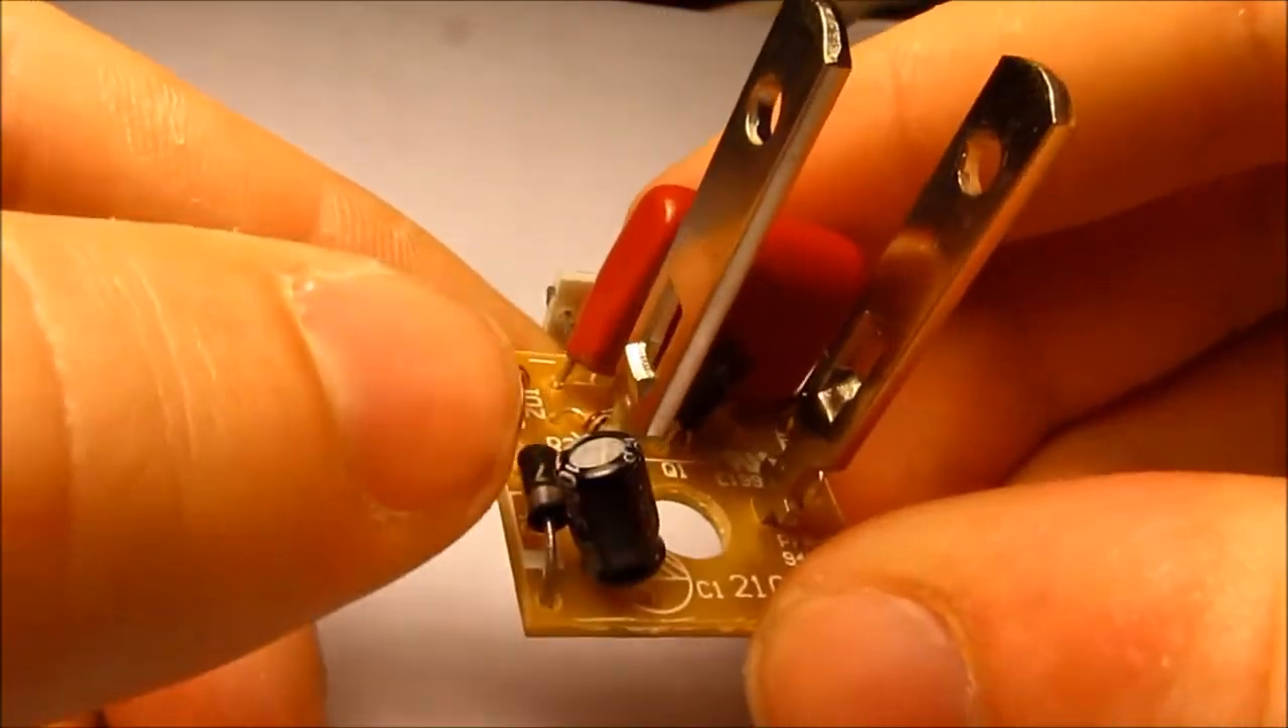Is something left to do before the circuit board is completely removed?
No.